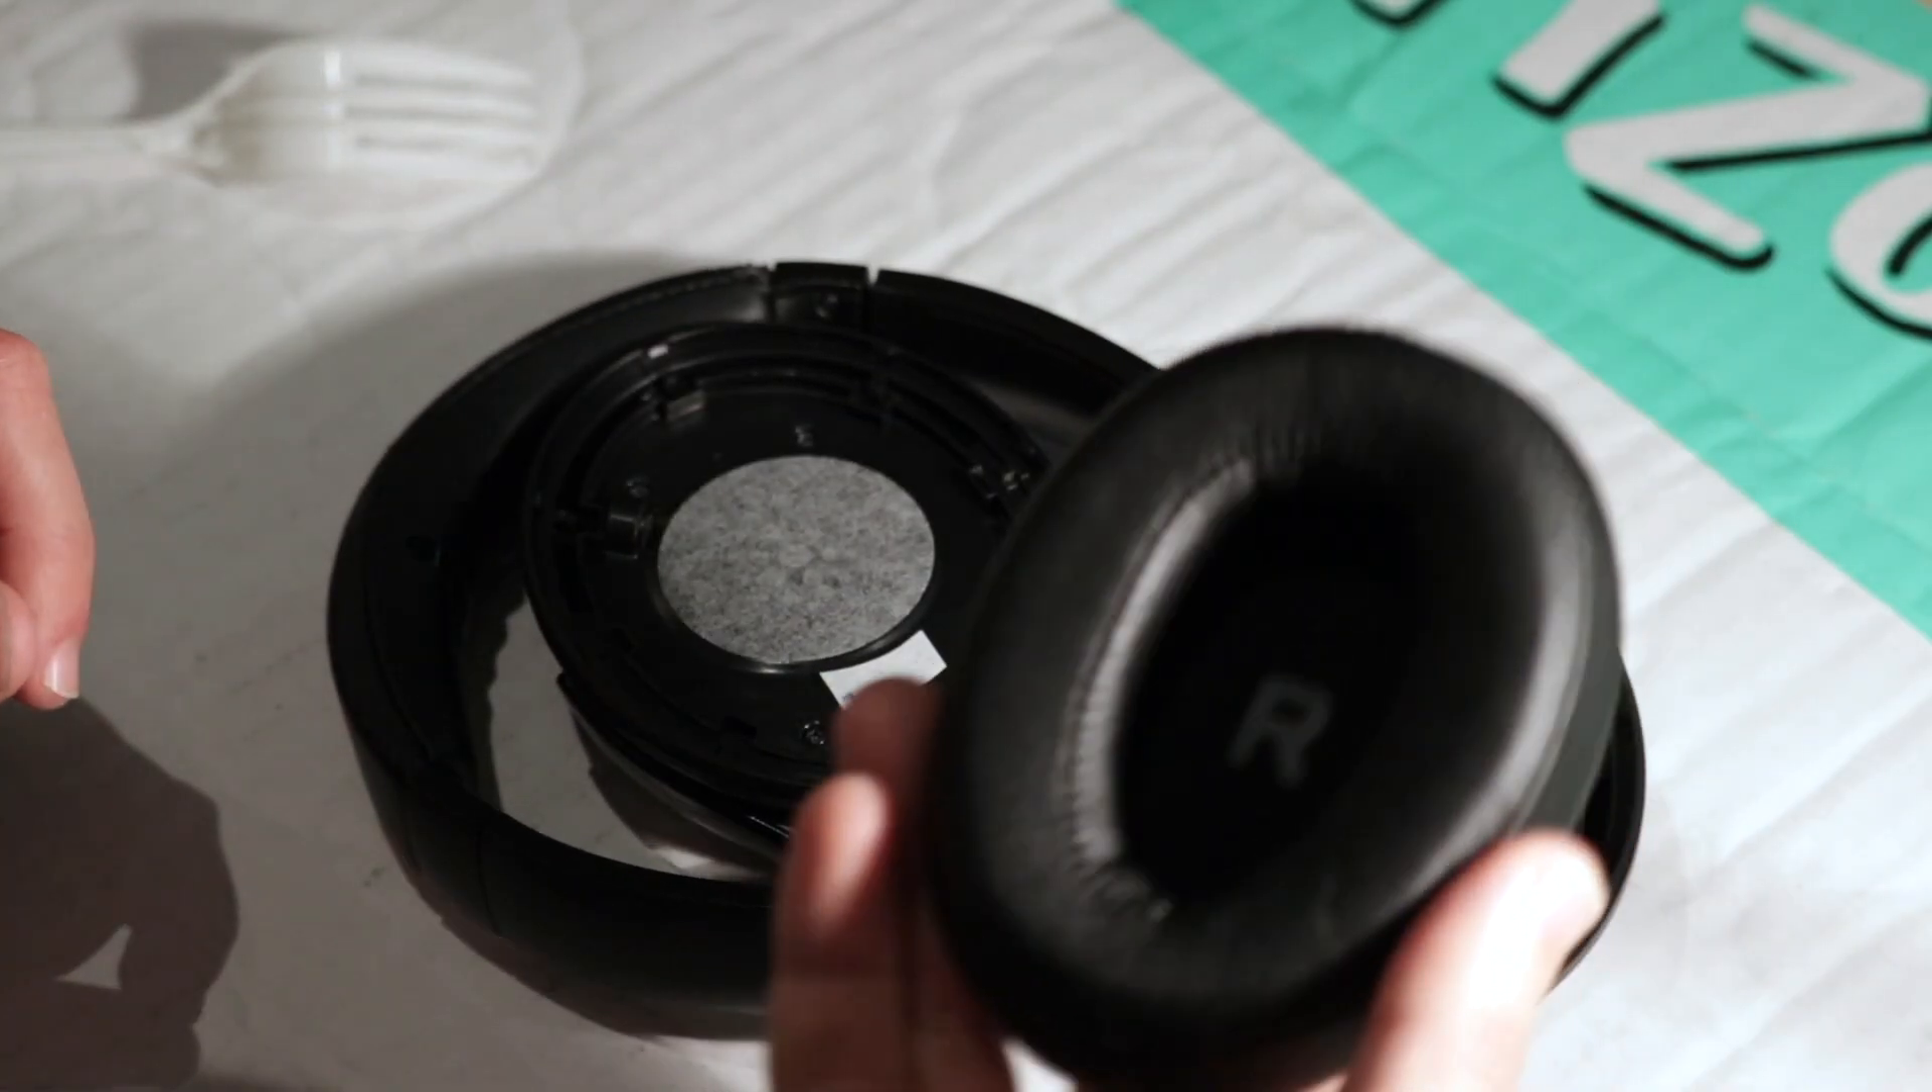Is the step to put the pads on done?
No.